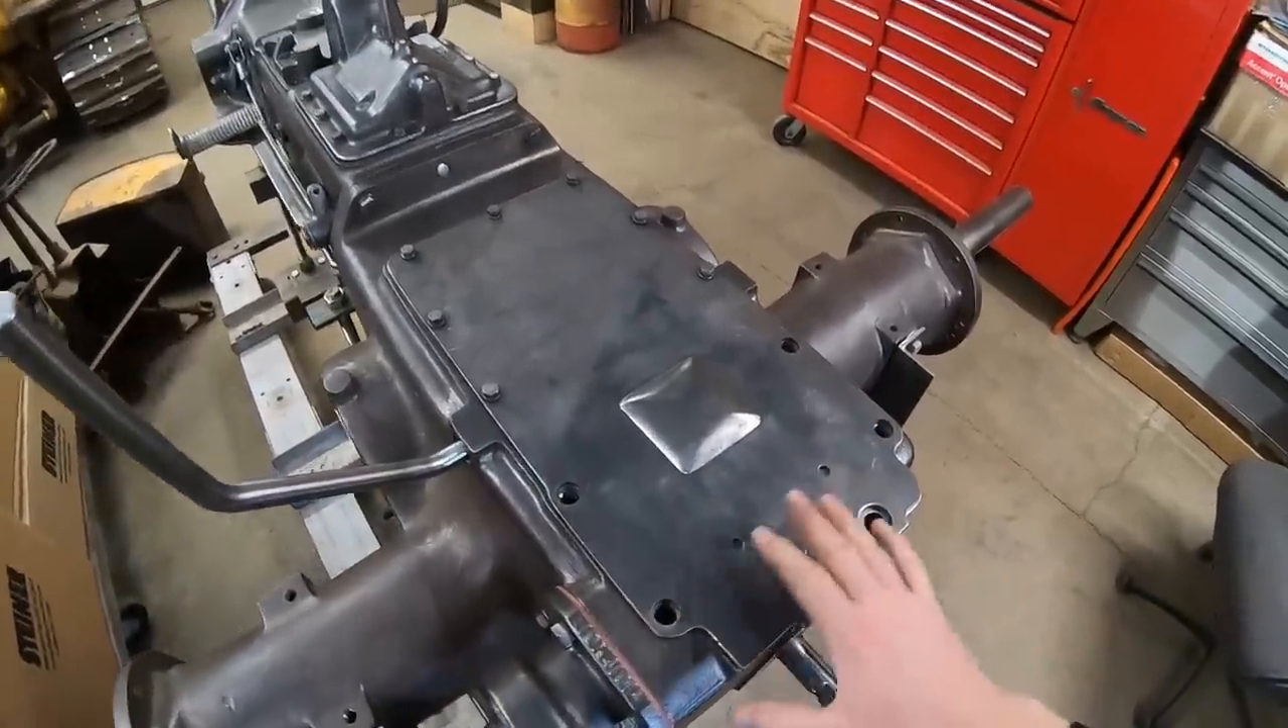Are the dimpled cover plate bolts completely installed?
No.